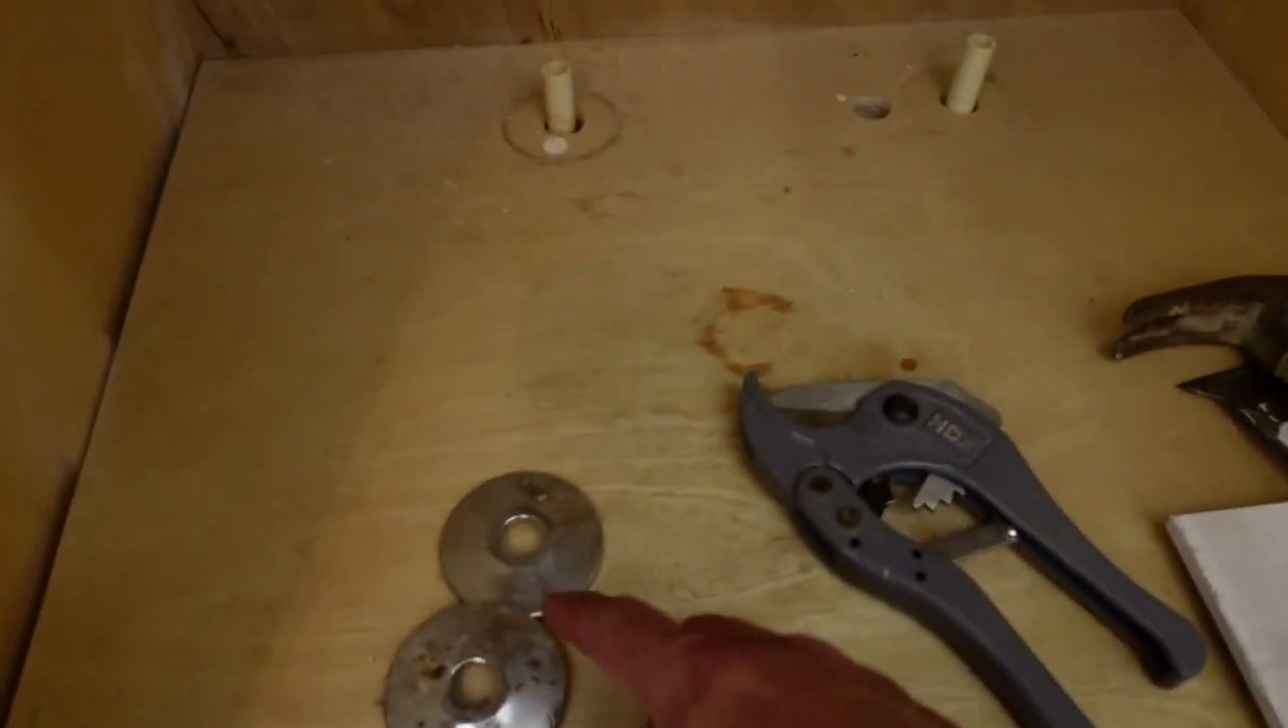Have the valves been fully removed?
Yes.